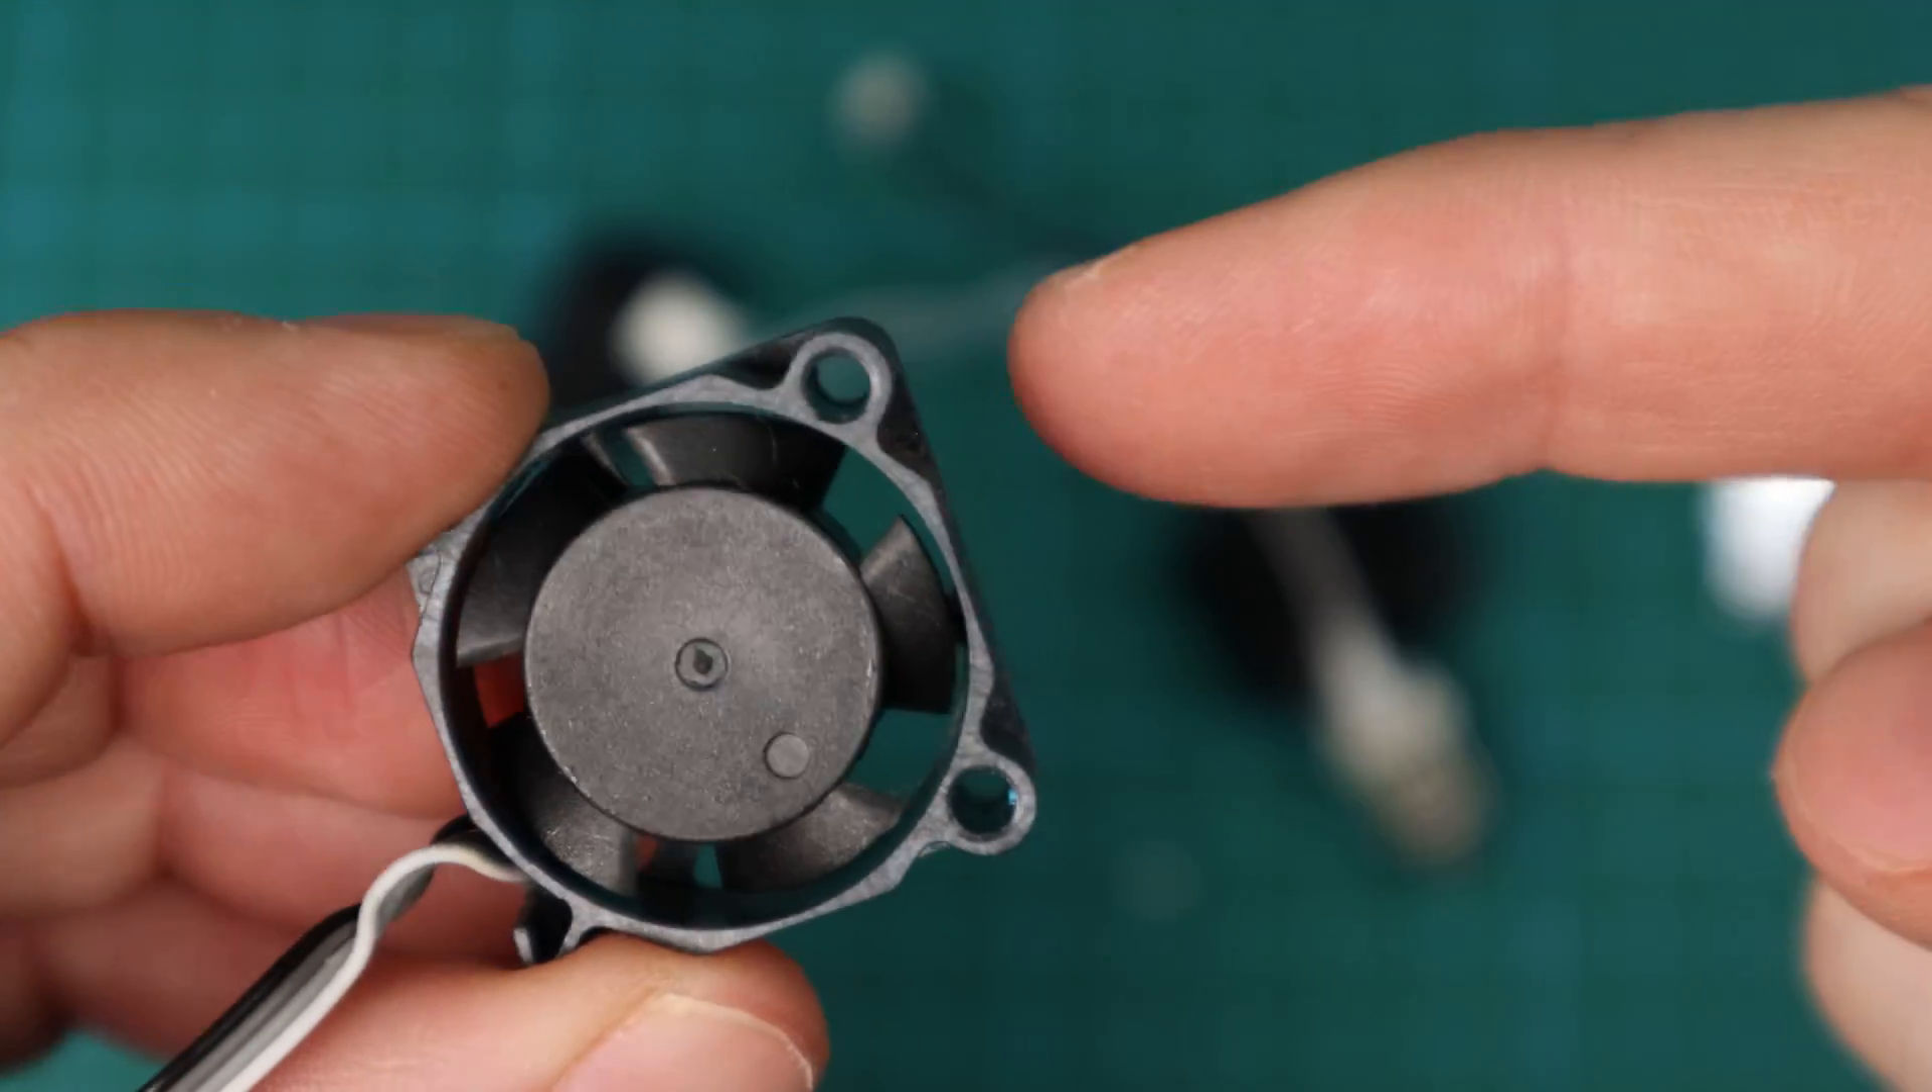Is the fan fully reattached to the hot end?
No.